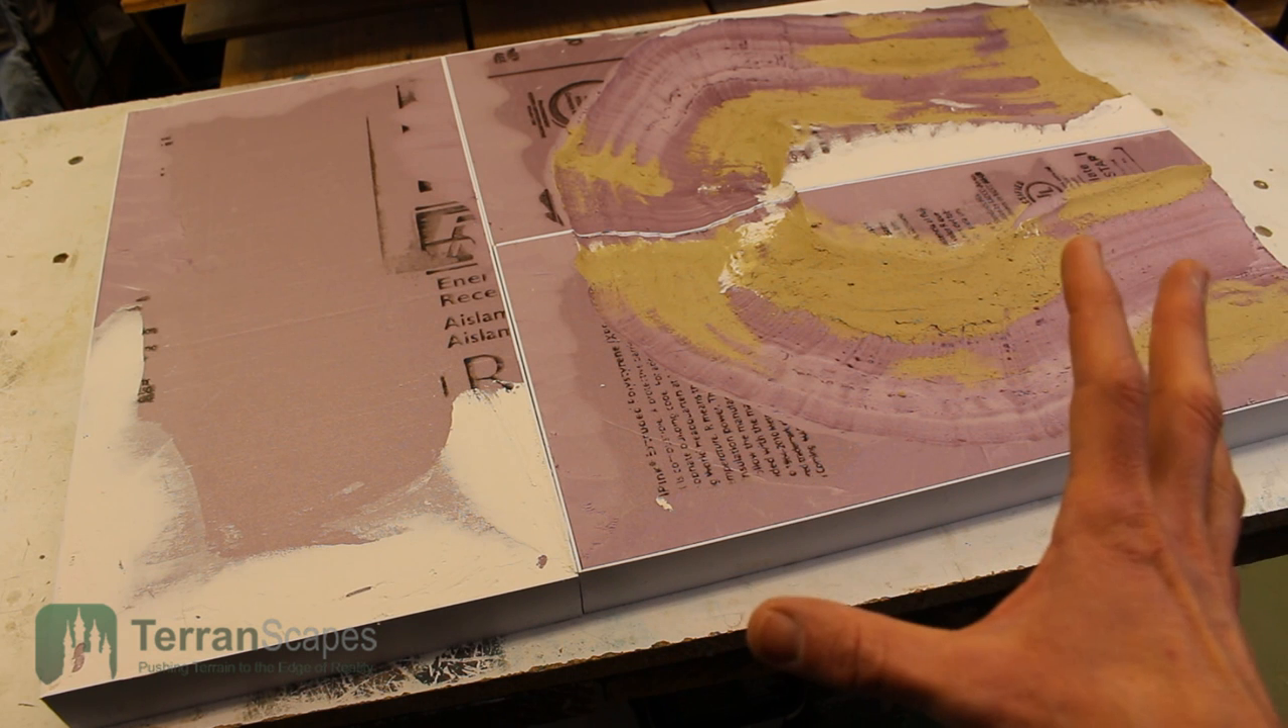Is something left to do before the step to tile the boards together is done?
No.